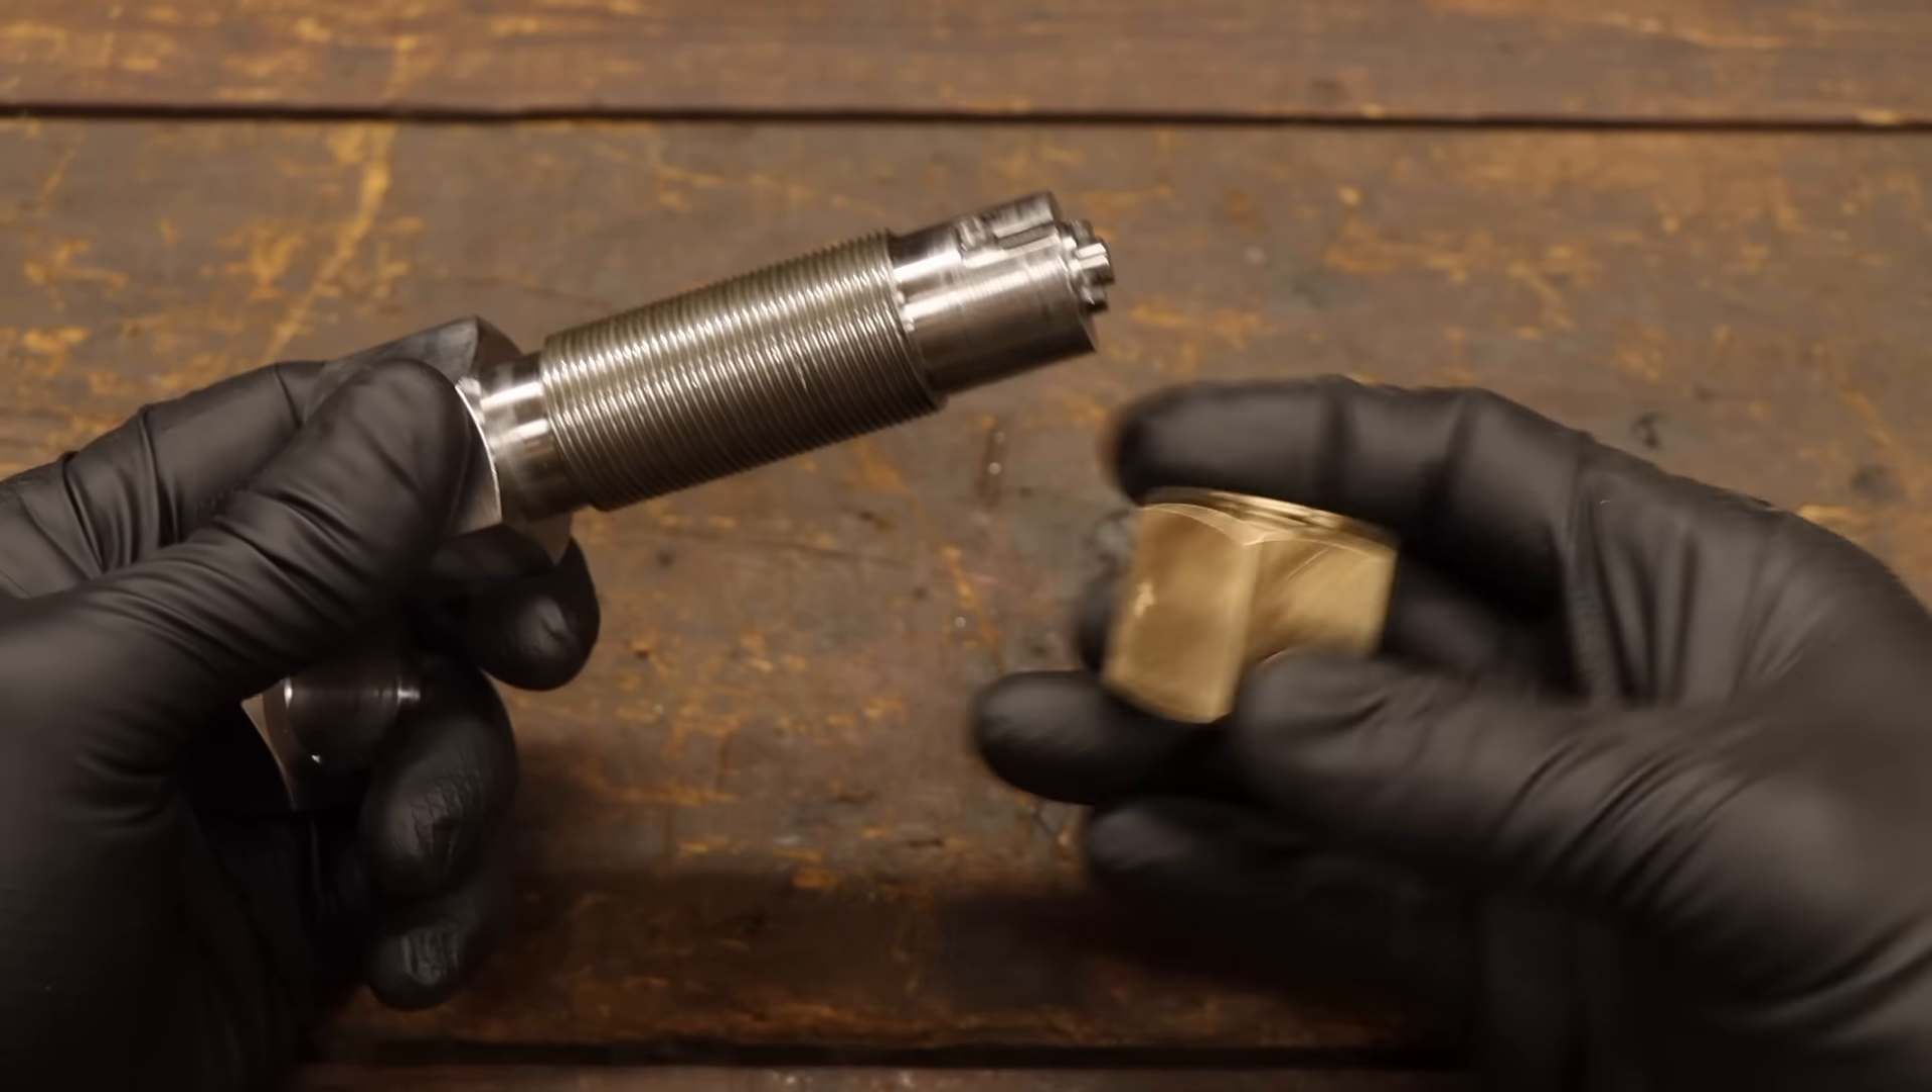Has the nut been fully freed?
Yes.